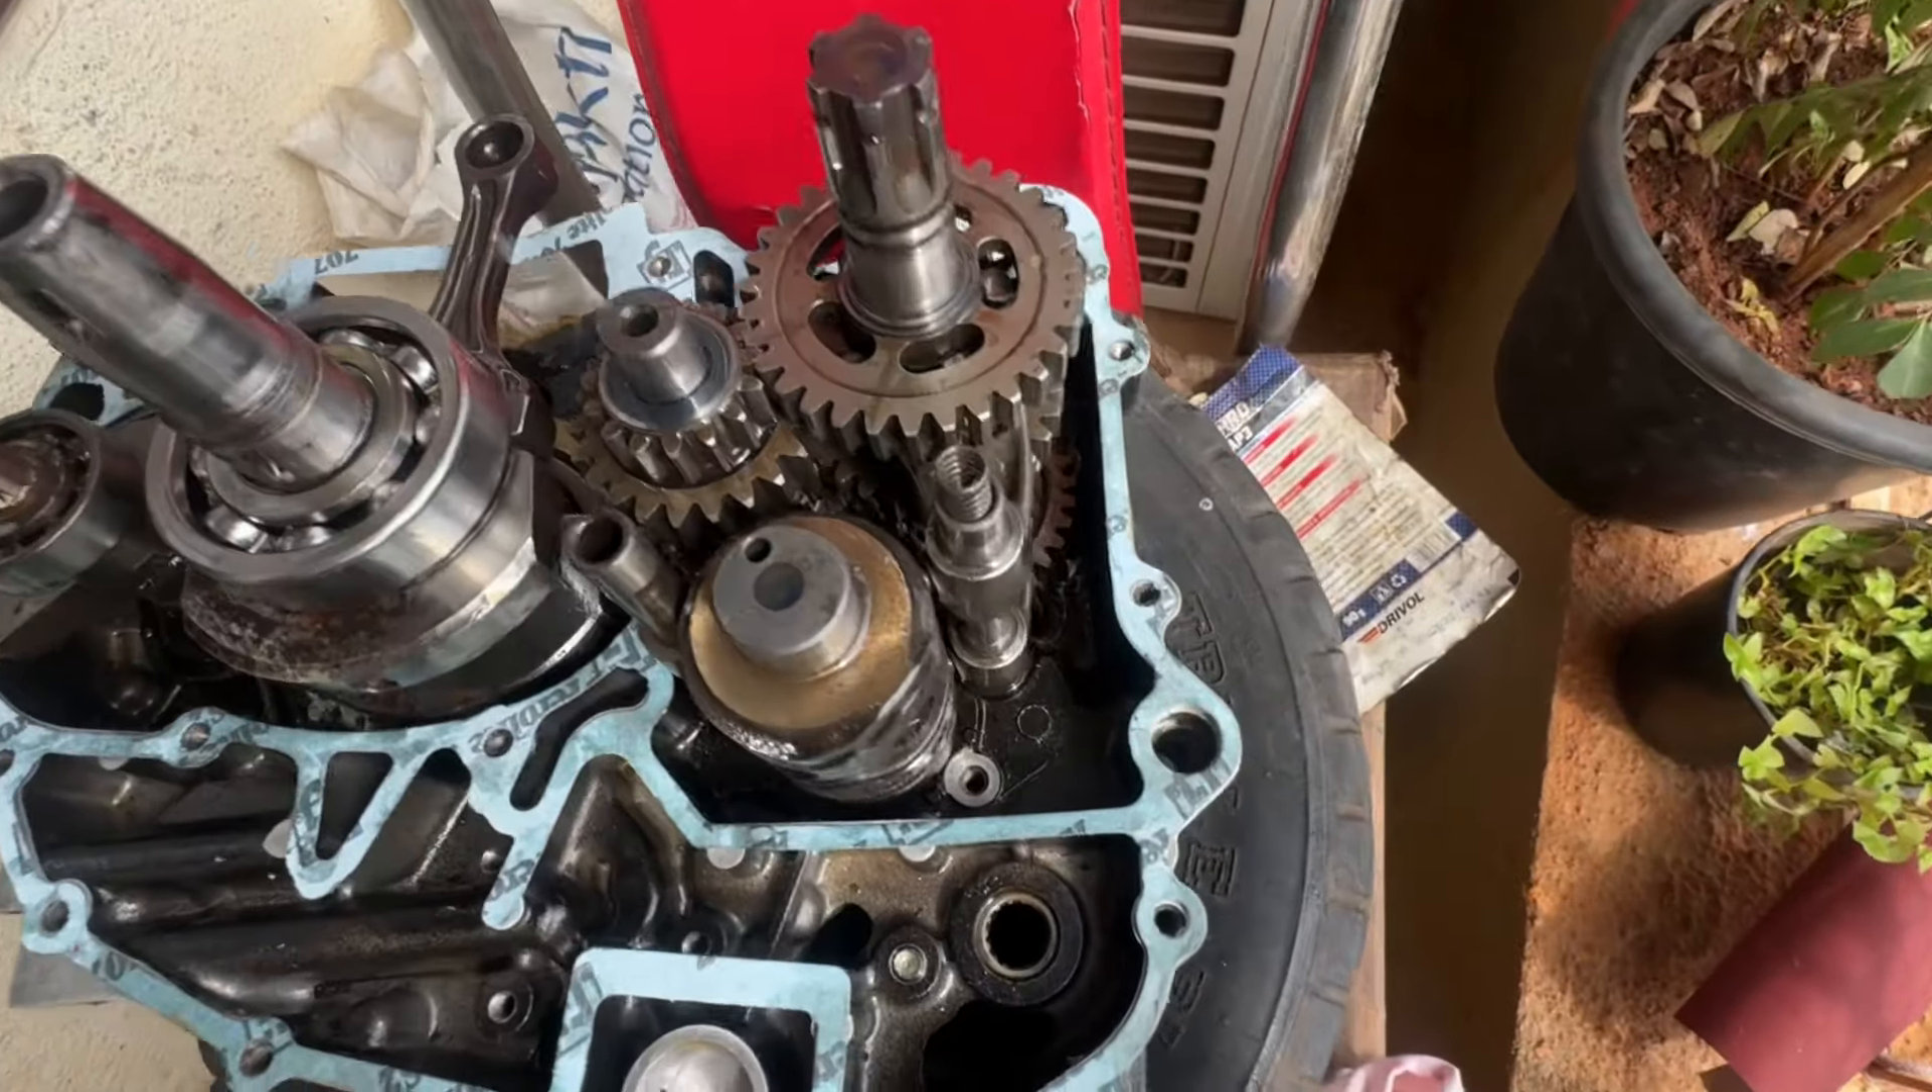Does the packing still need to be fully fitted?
No.